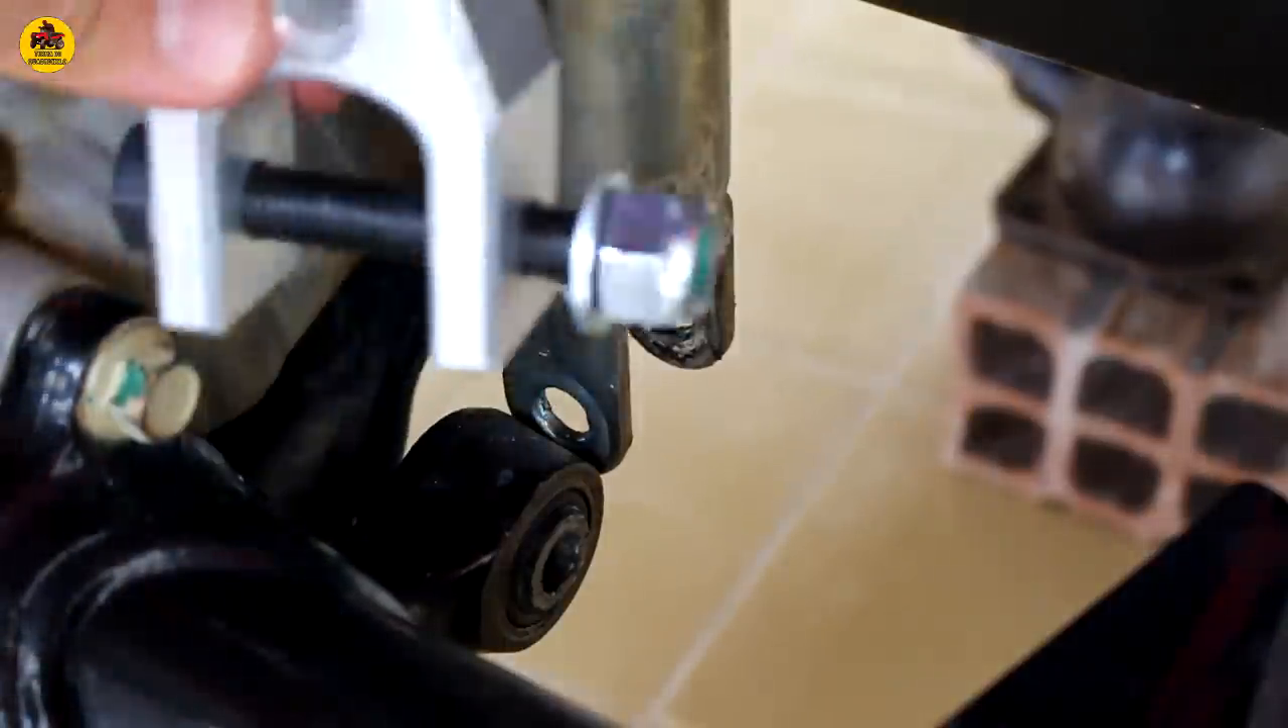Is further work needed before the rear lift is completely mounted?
Yes.